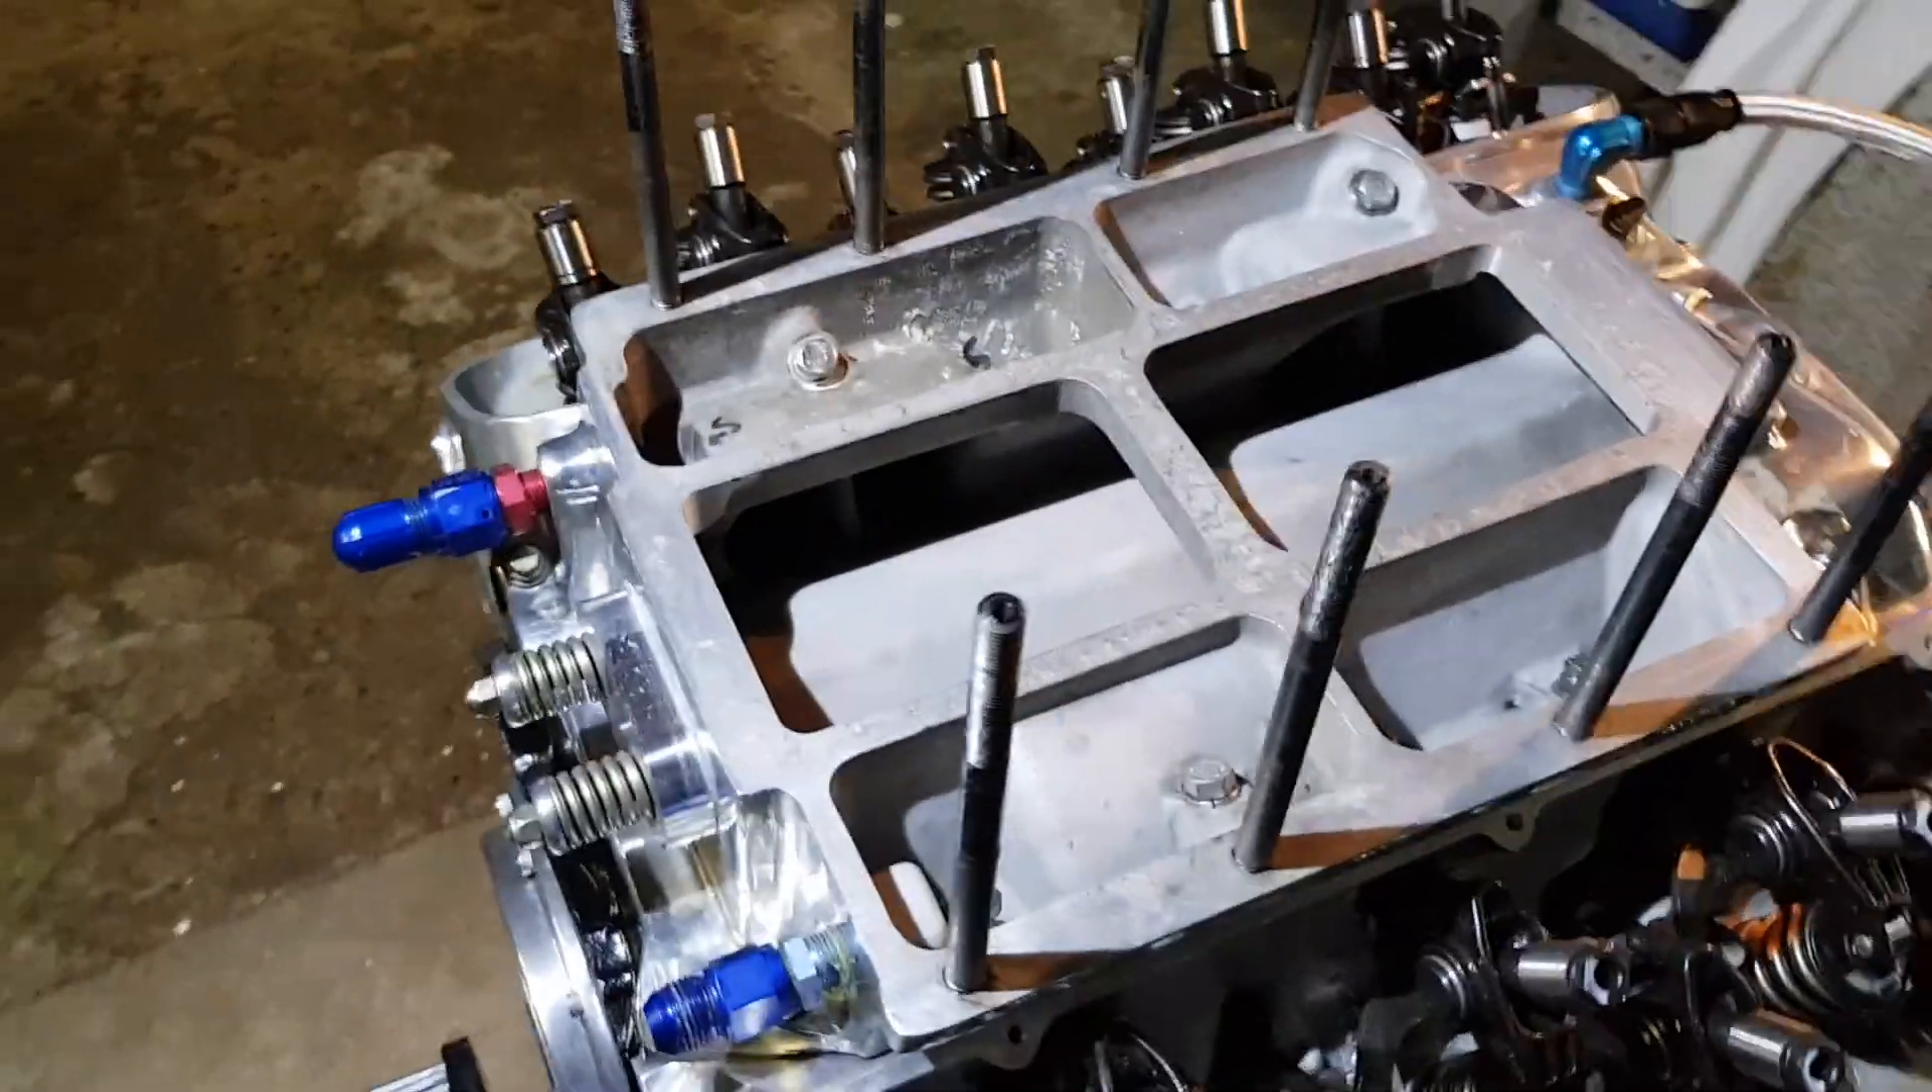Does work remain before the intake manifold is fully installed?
No.